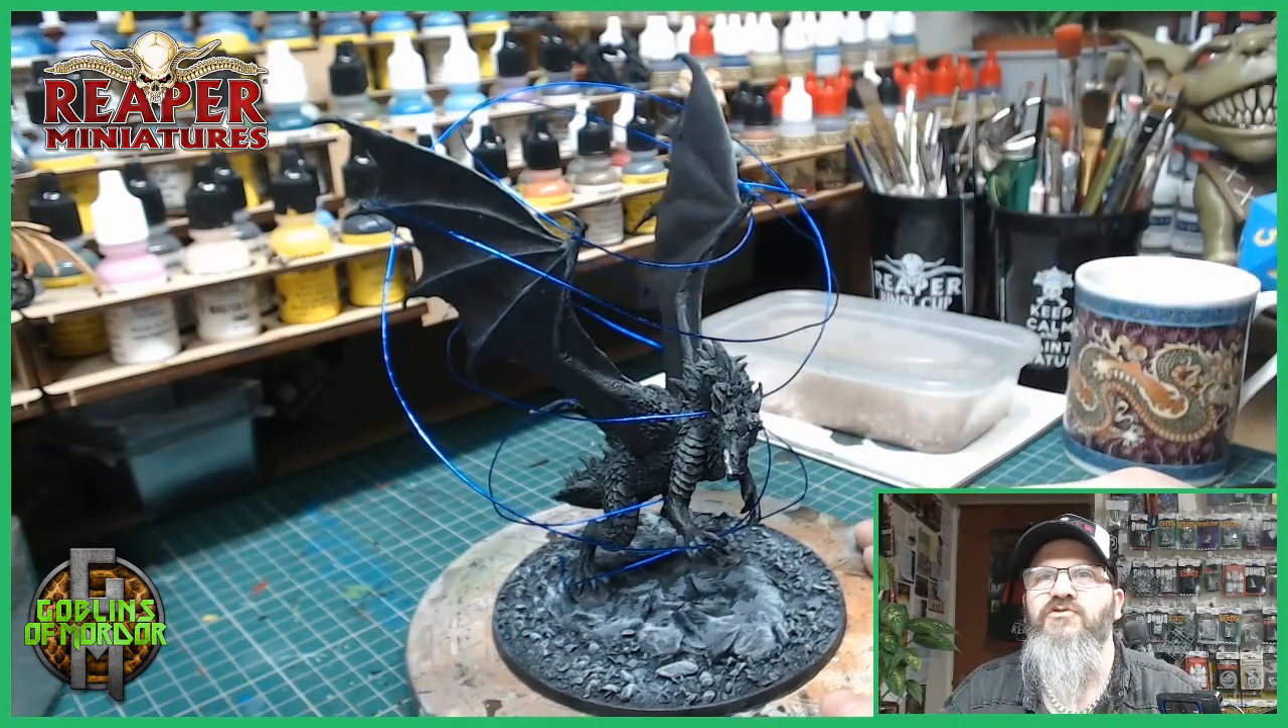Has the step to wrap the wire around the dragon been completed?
Yes.